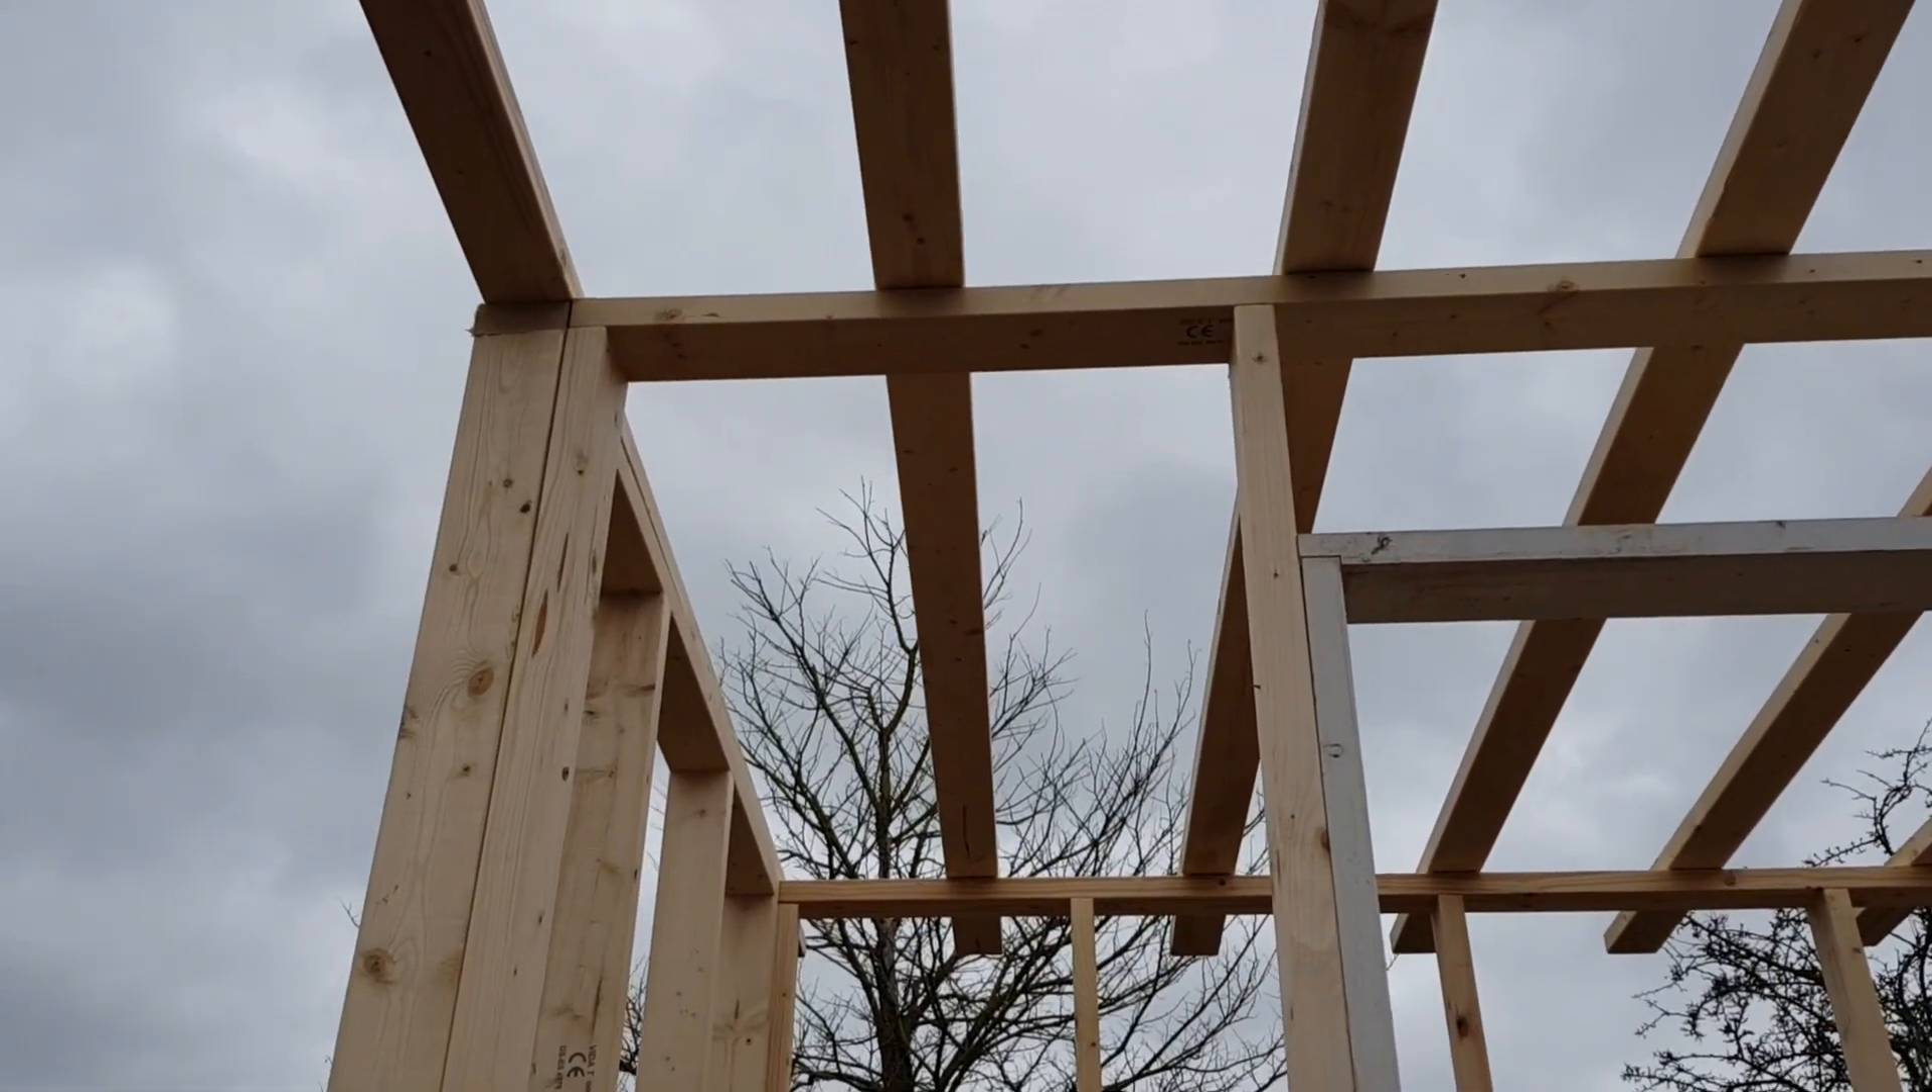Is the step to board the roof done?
No.